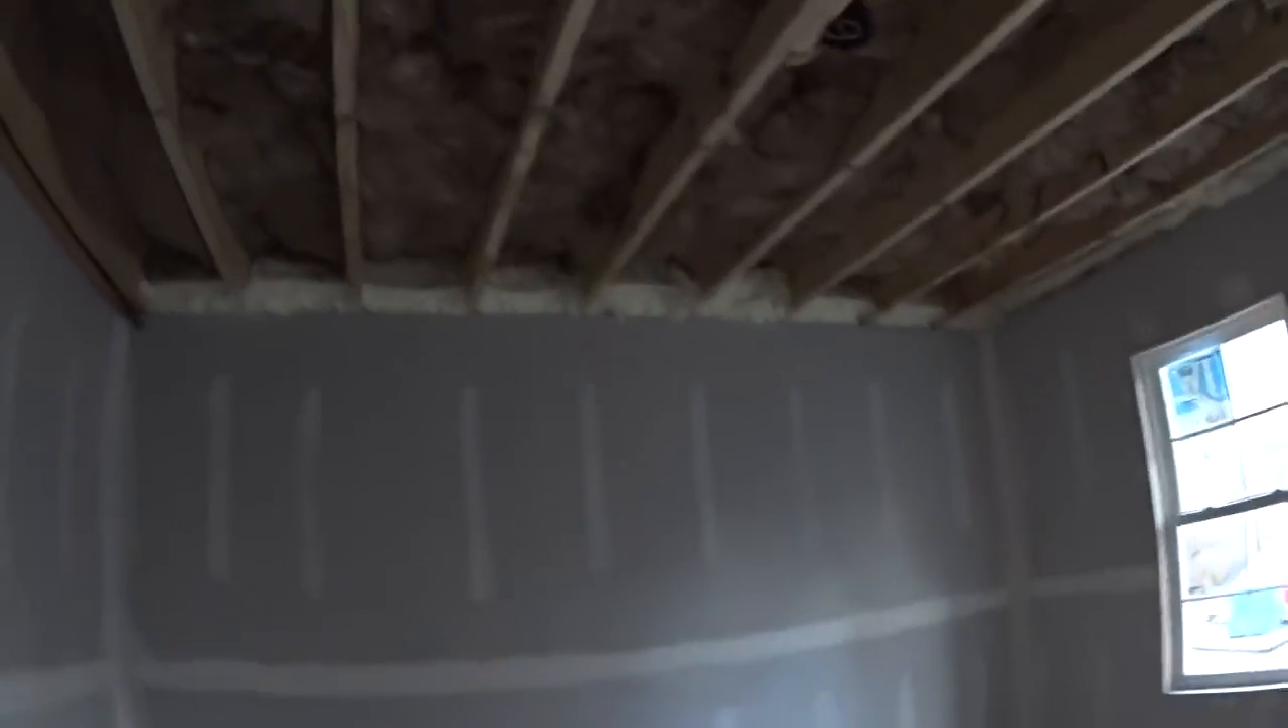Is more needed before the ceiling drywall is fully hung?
Yes.